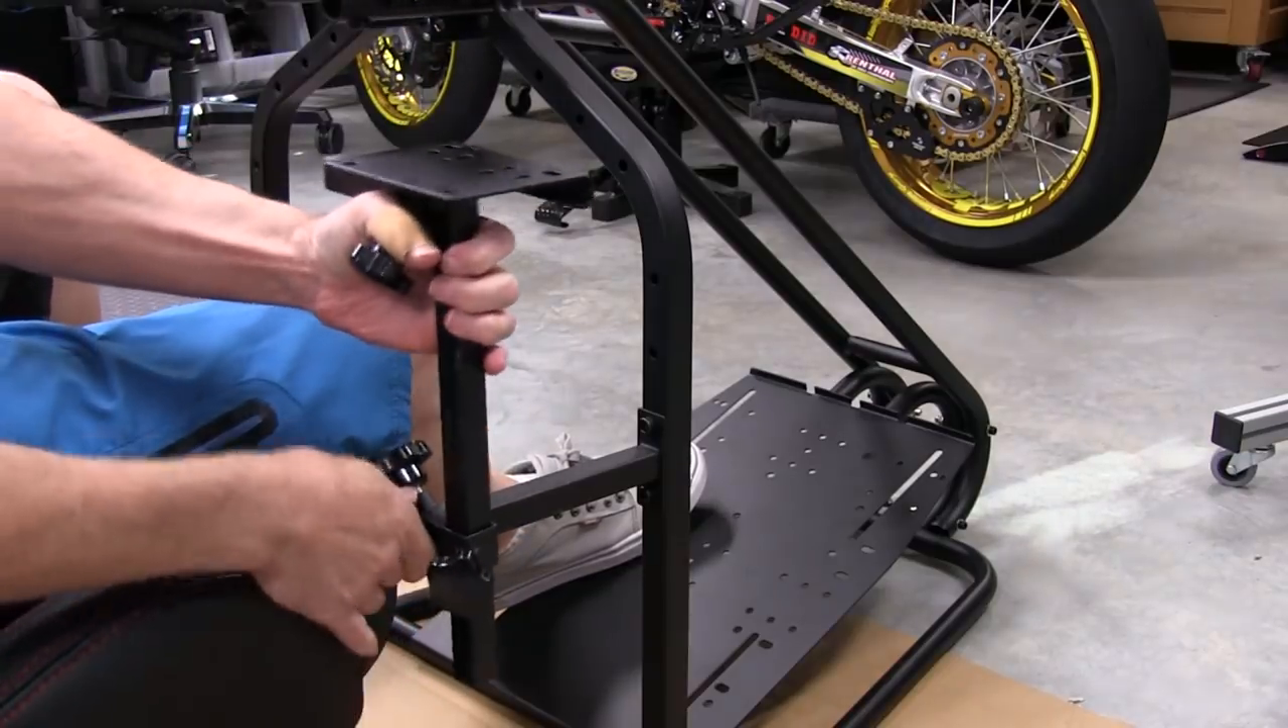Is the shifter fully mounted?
No.